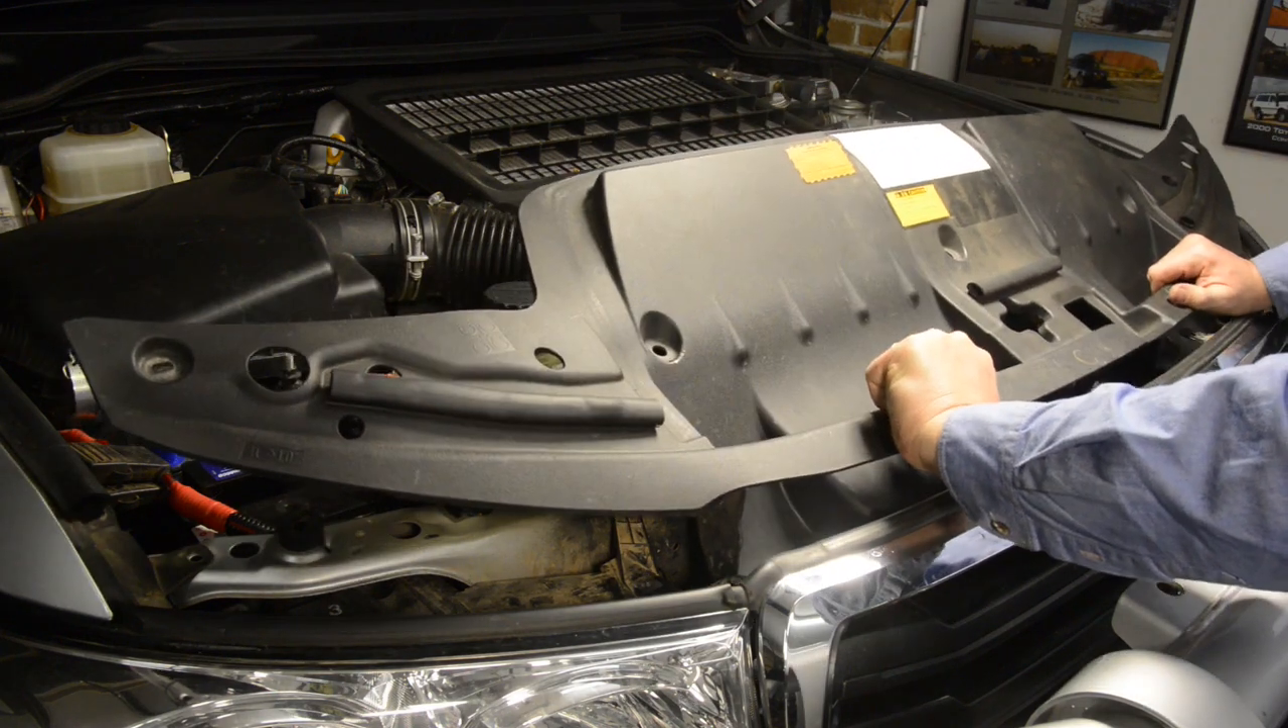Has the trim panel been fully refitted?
No.